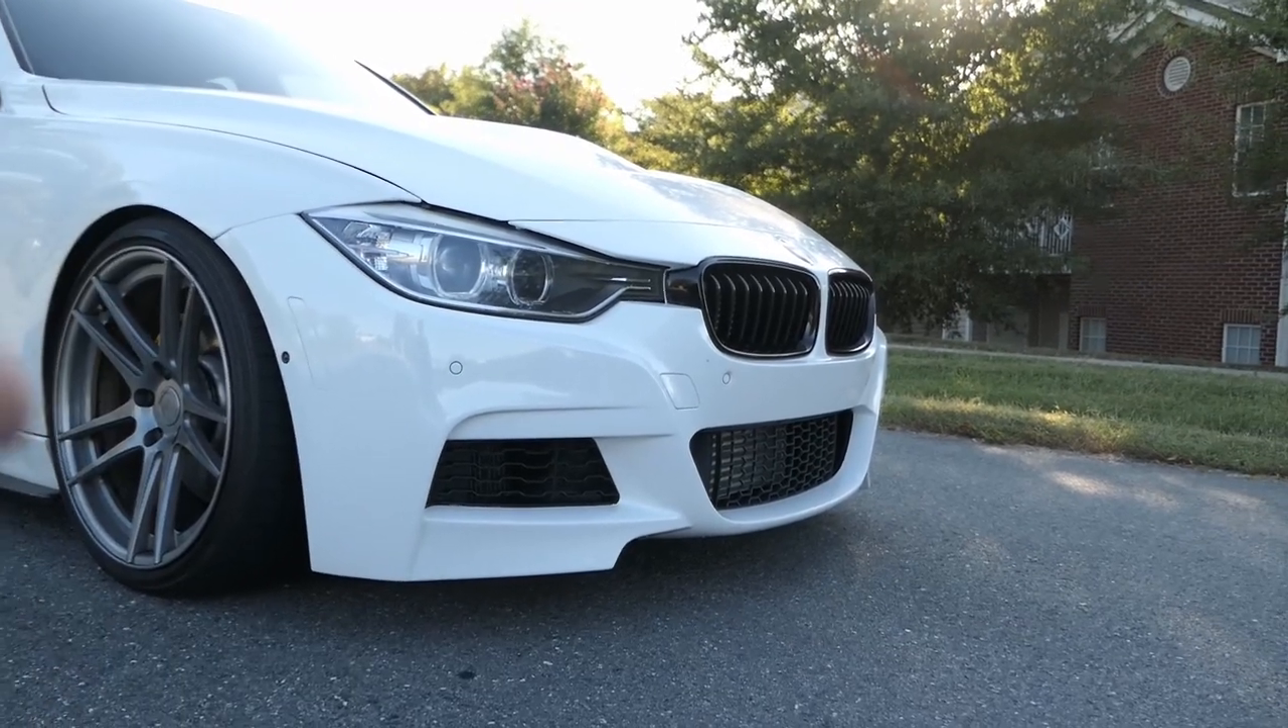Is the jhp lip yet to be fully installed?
Yes.